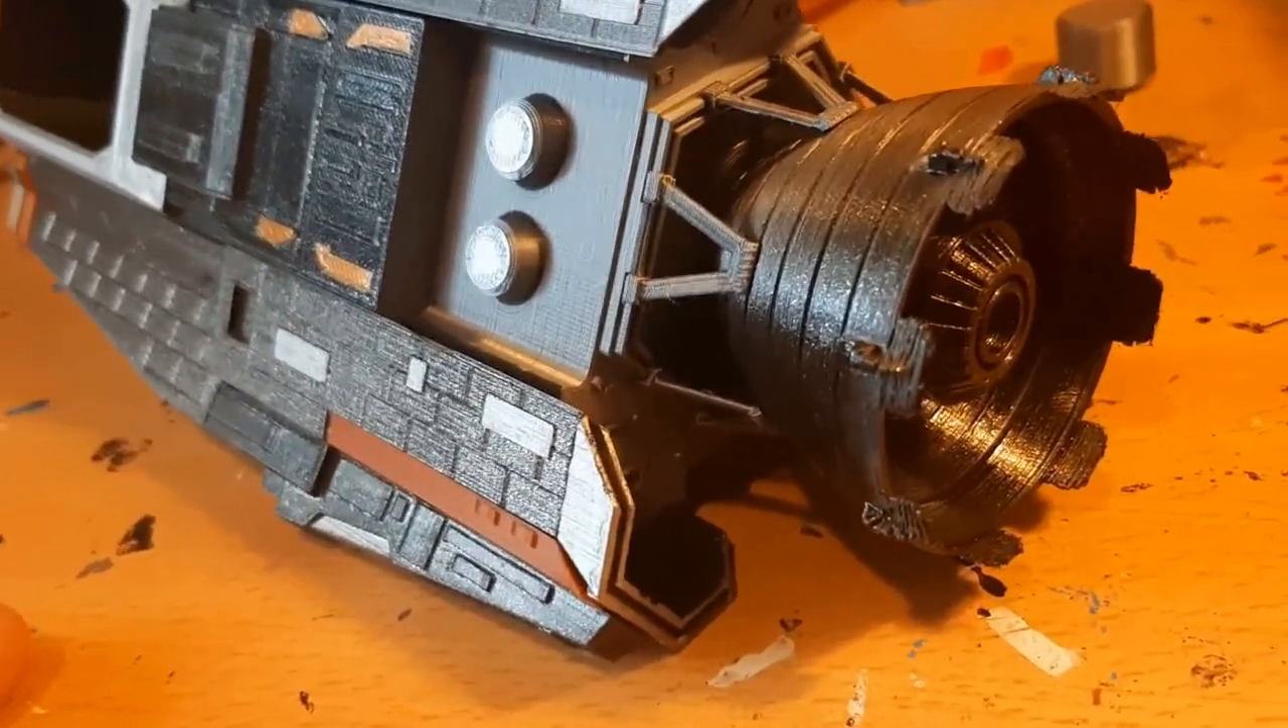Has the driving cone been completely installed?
Yes.